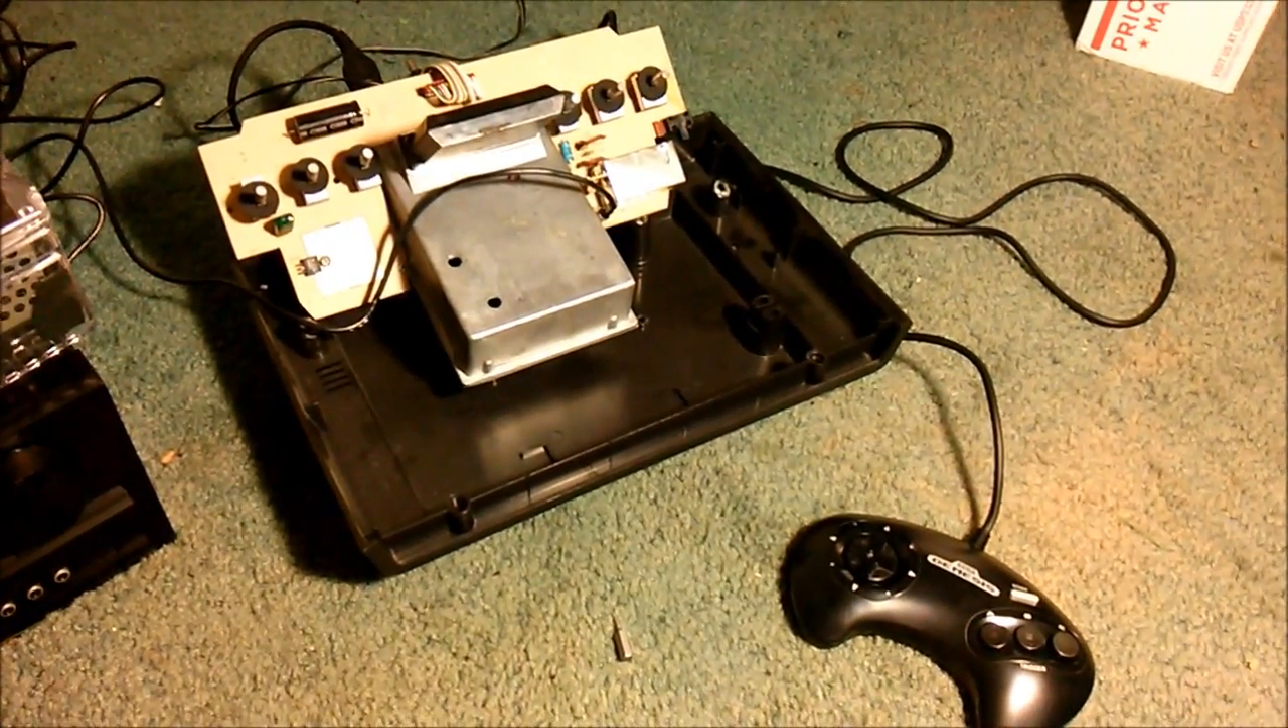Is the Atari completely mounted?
No.